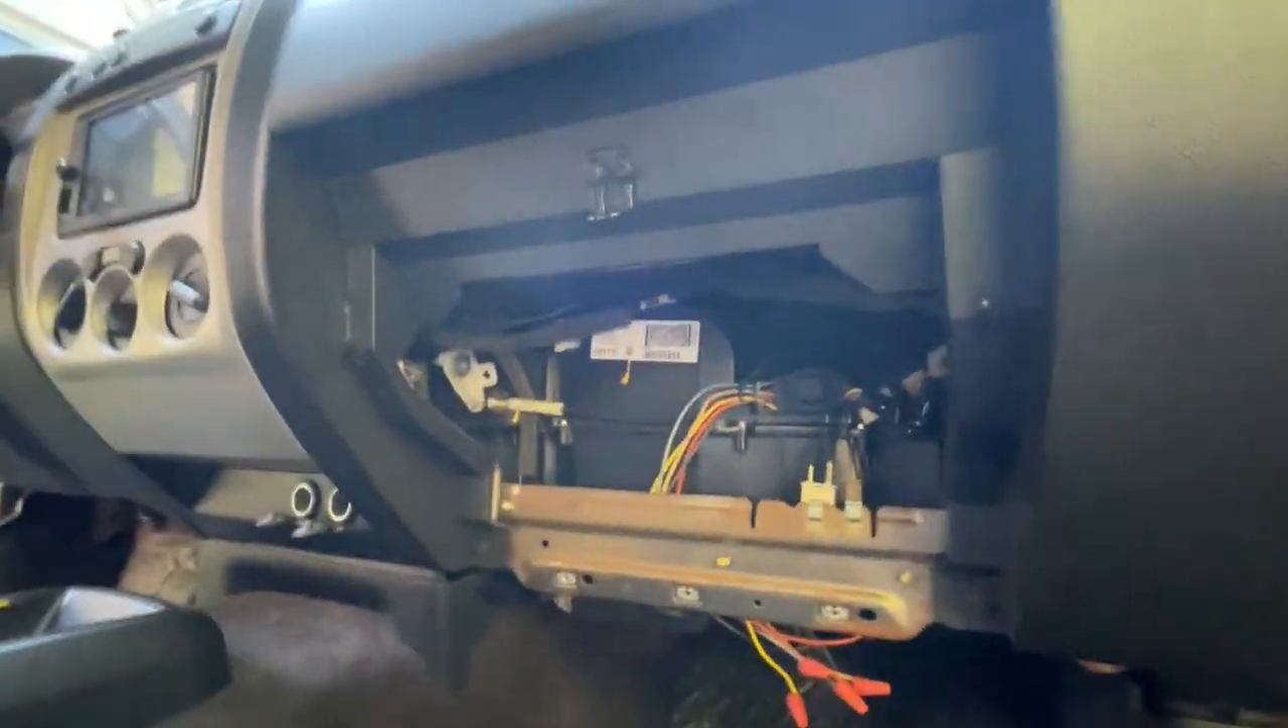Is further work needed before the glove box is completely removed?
No.